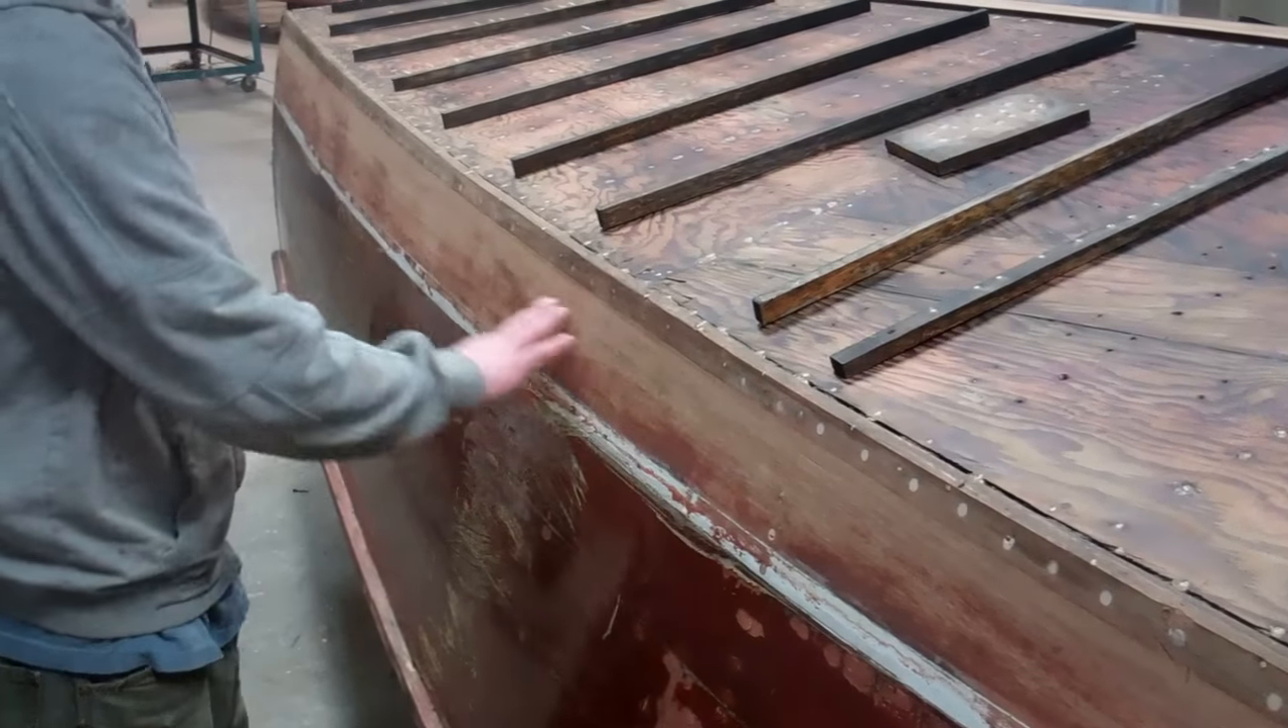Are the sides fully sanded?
No.